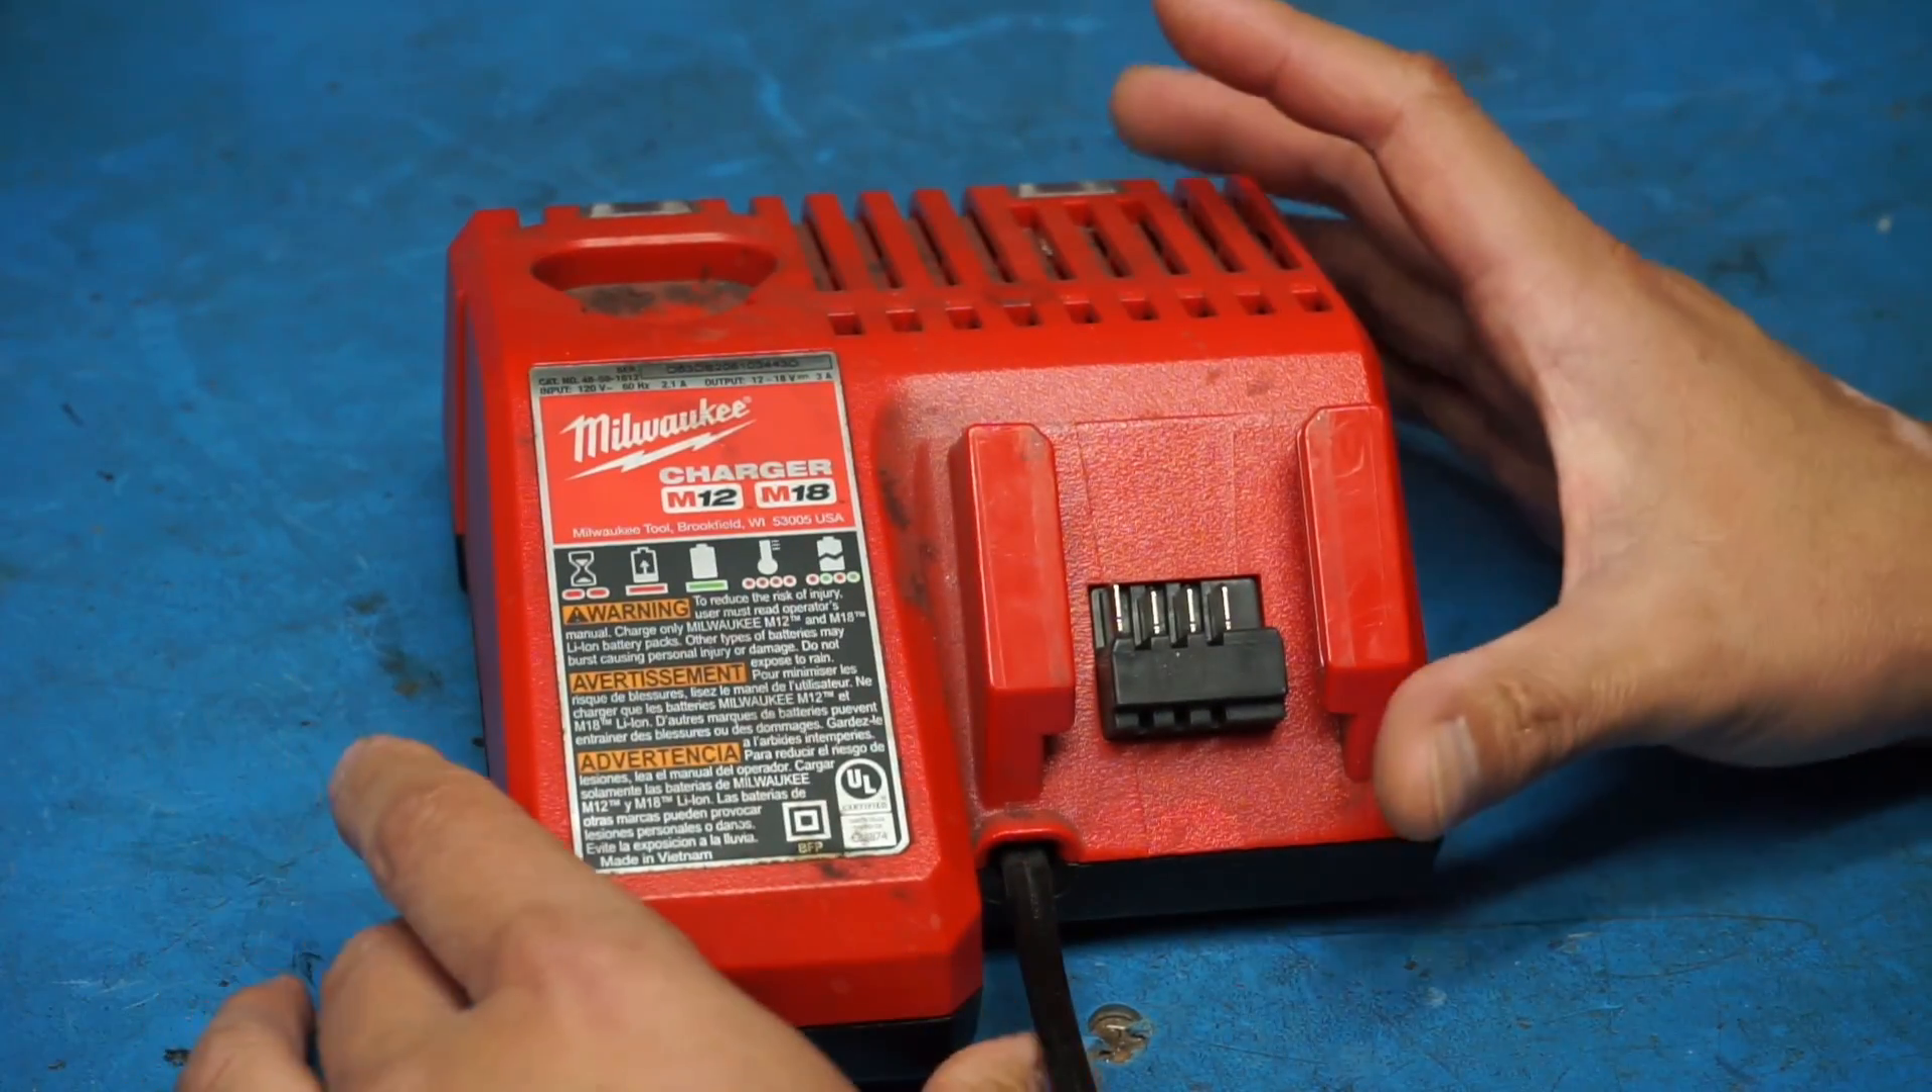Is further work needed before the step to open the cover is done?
Yes.